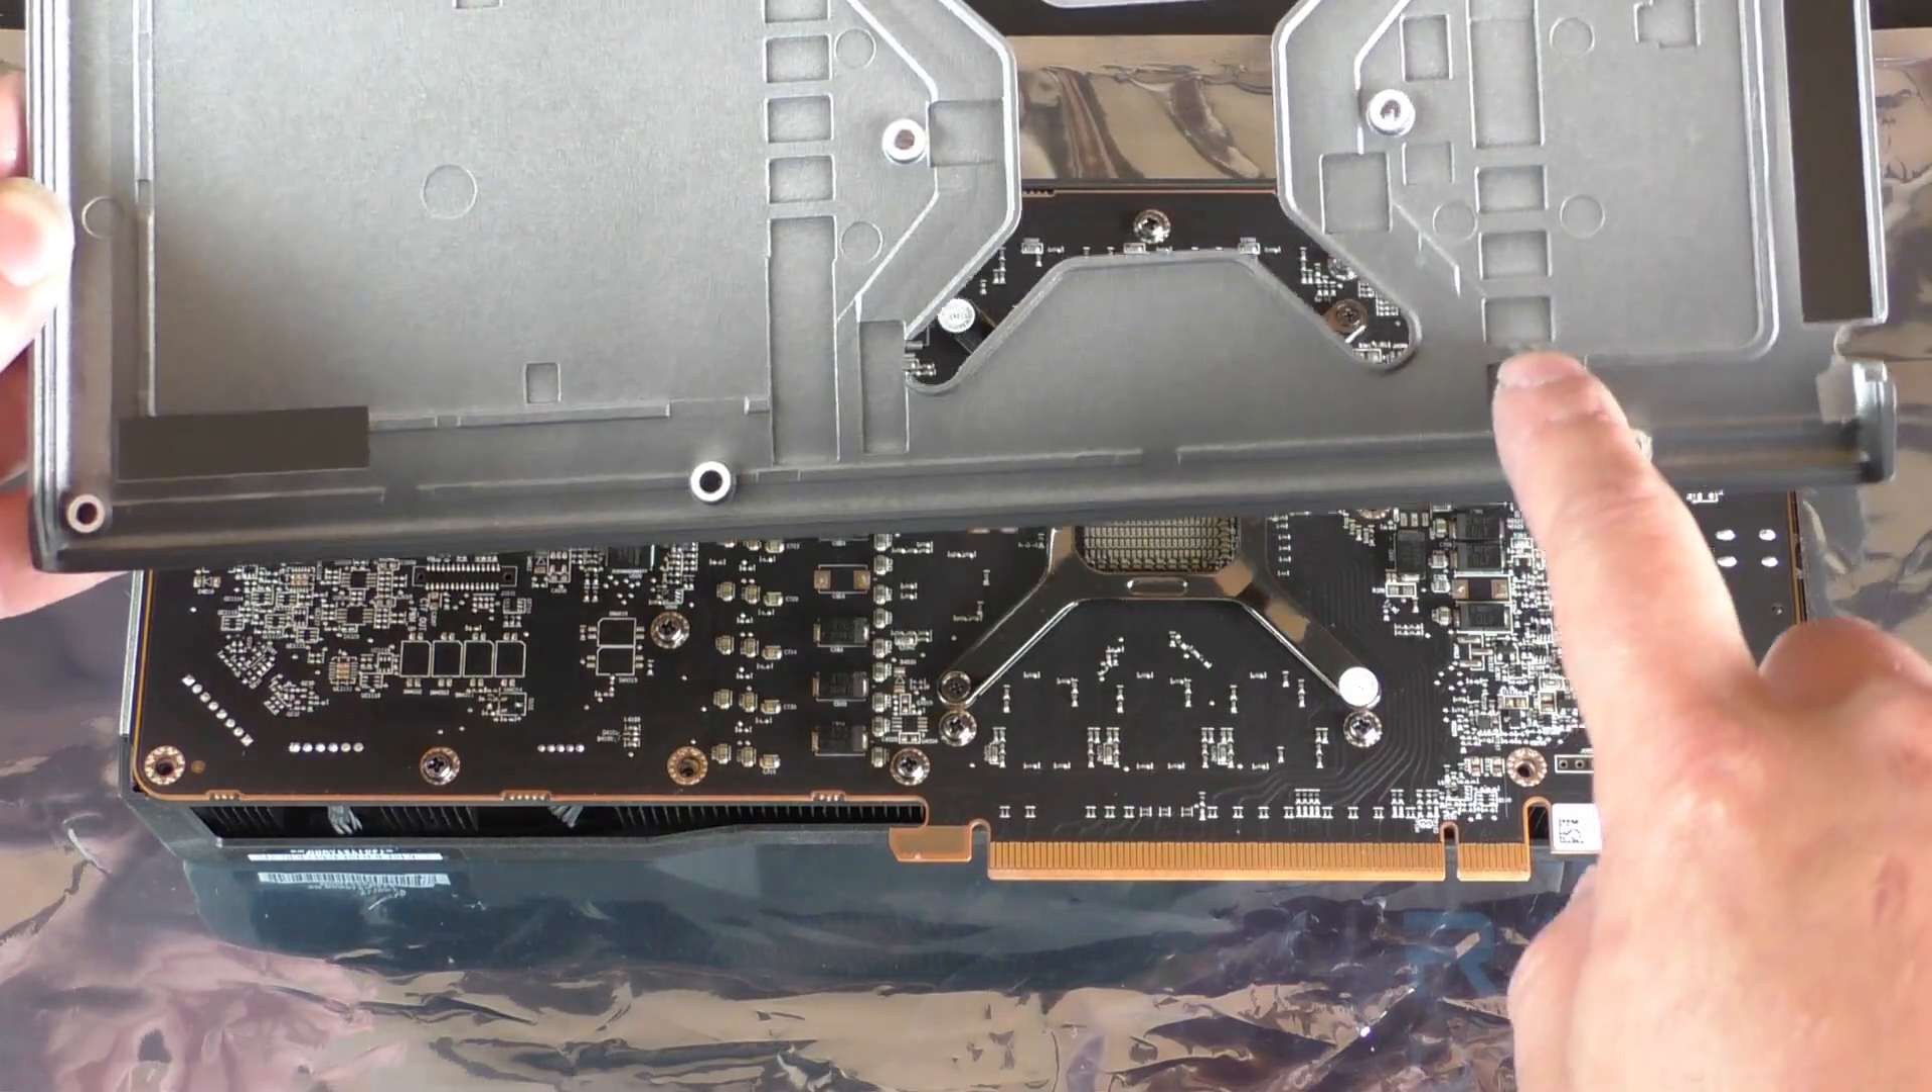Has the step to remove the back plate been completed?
Yes.